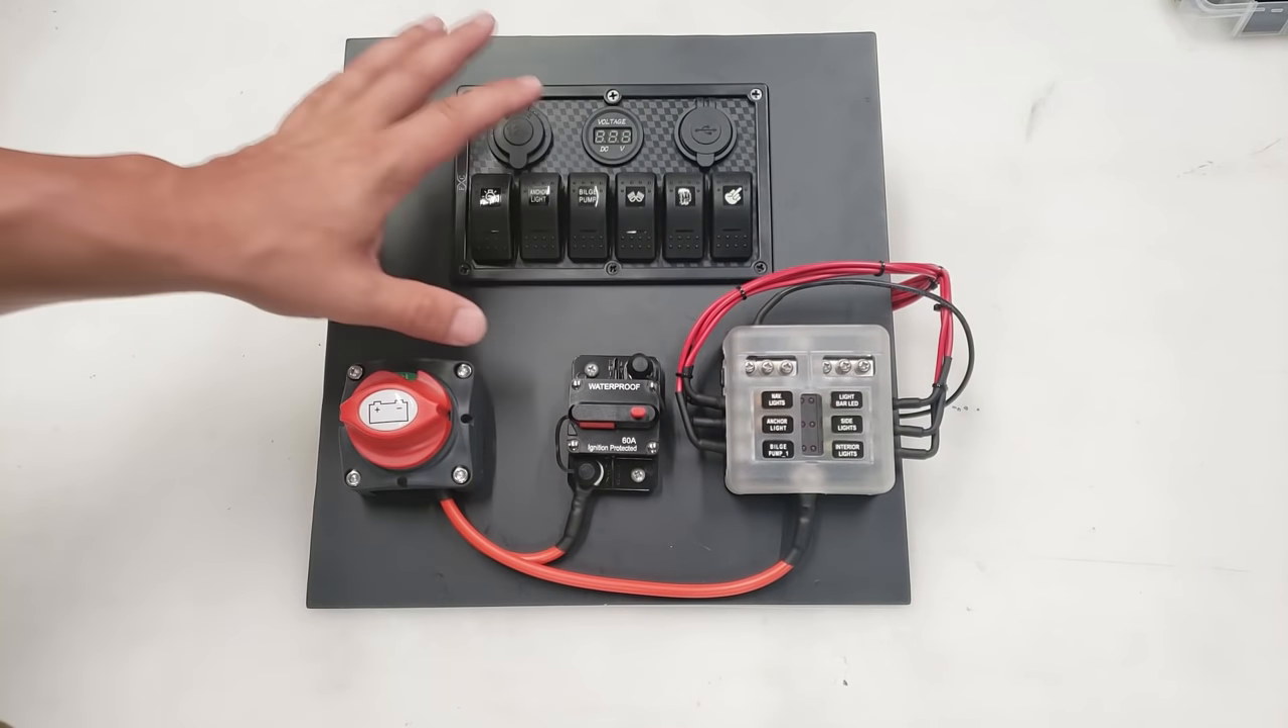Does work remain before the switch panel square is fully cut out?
No.